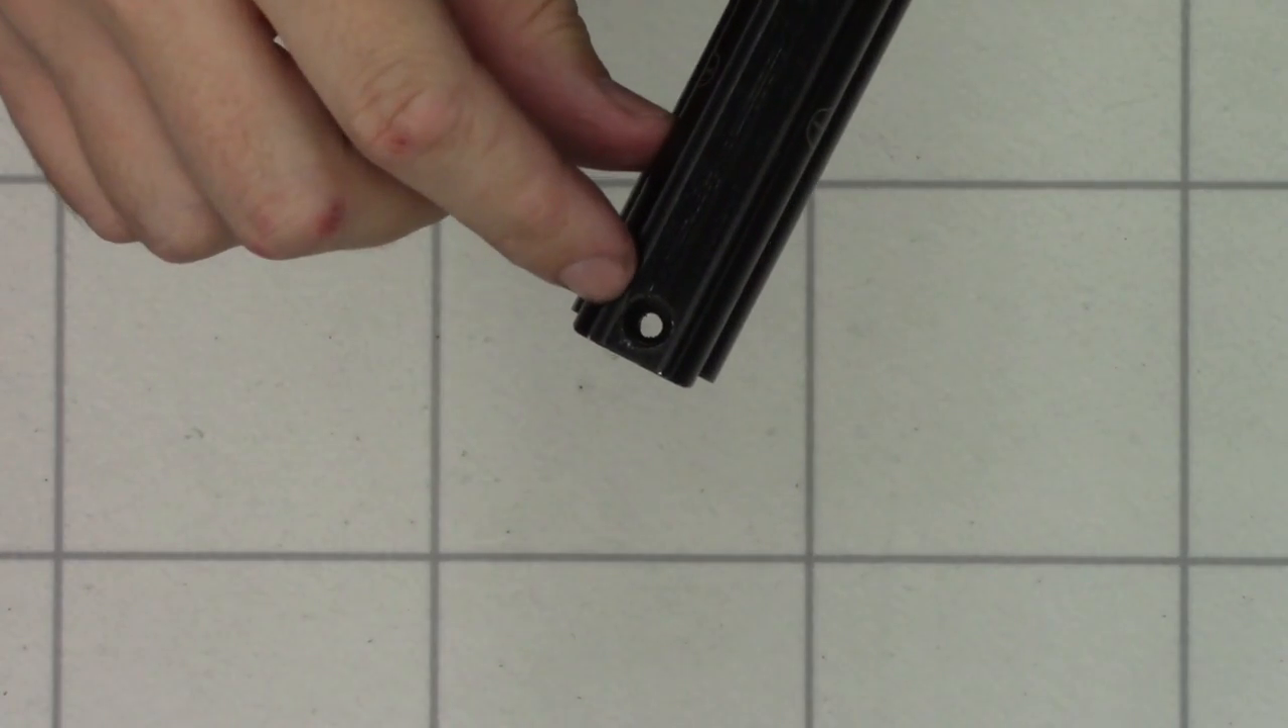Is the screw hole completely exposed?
Yes.